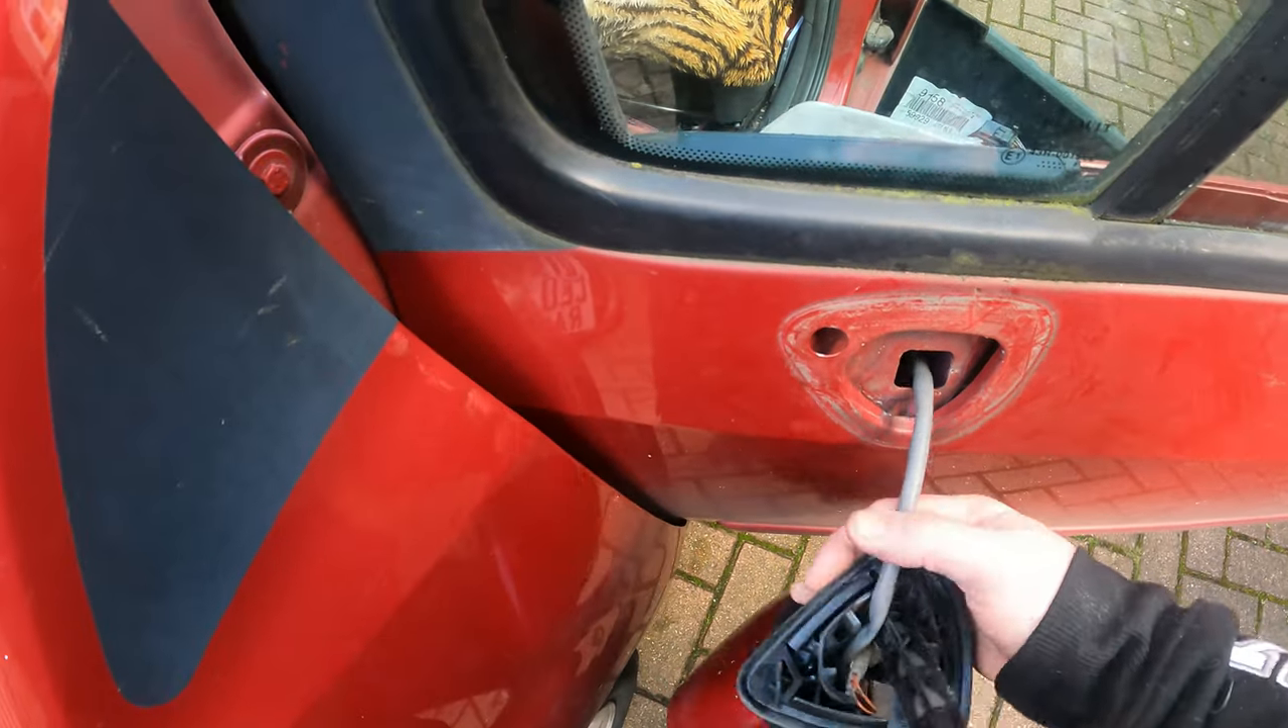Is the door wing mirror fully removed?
No.